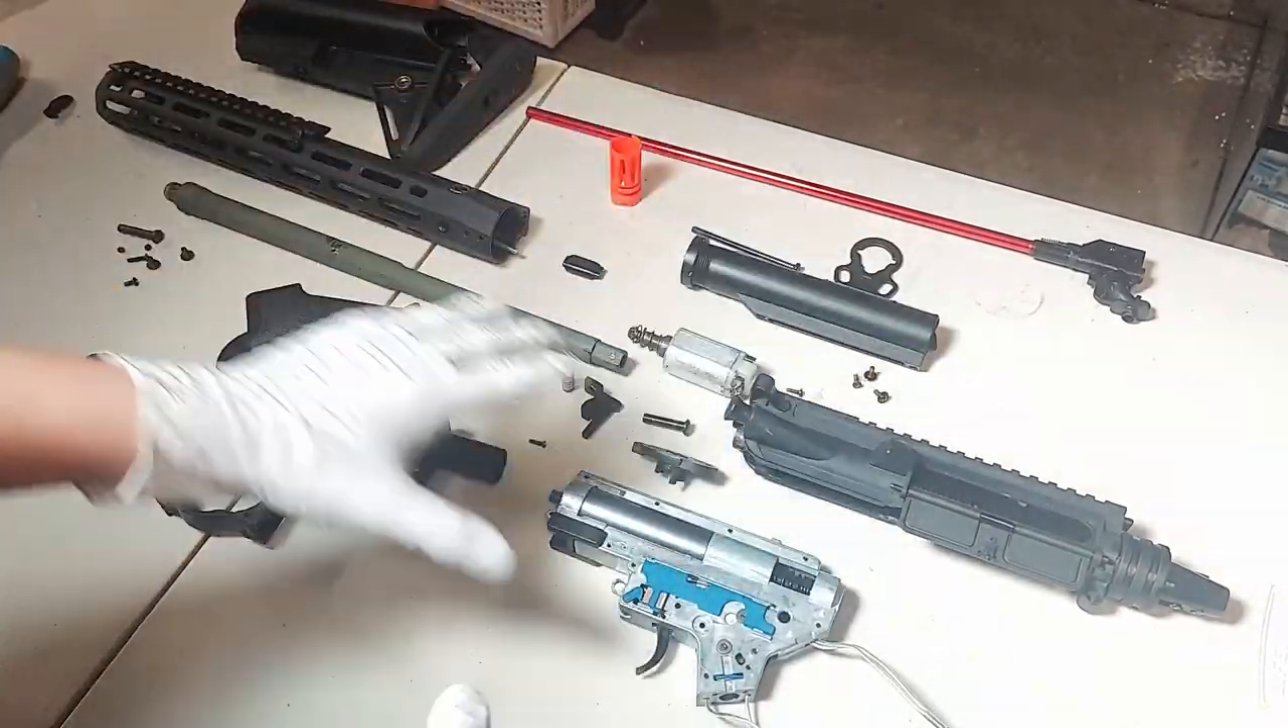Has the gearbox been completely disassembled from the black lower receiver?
Yes.